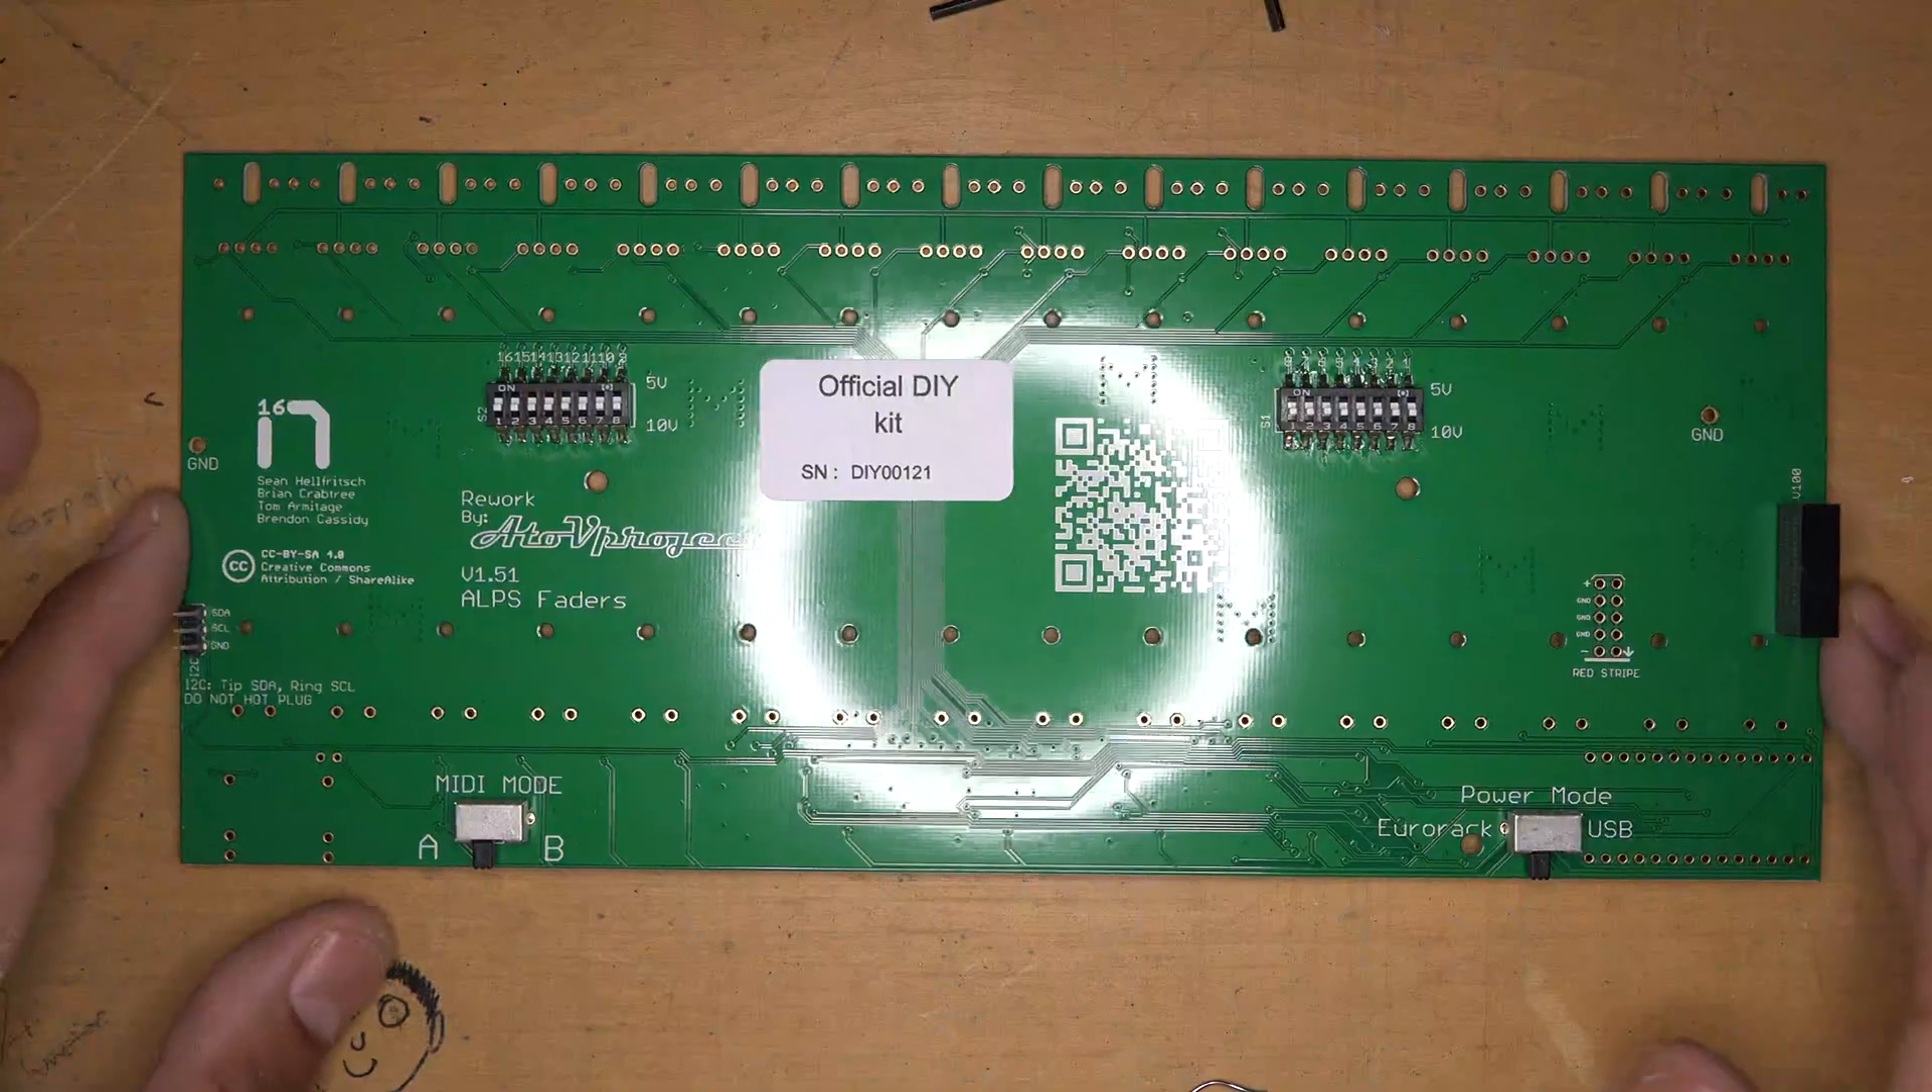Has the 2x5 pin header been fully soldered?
No.